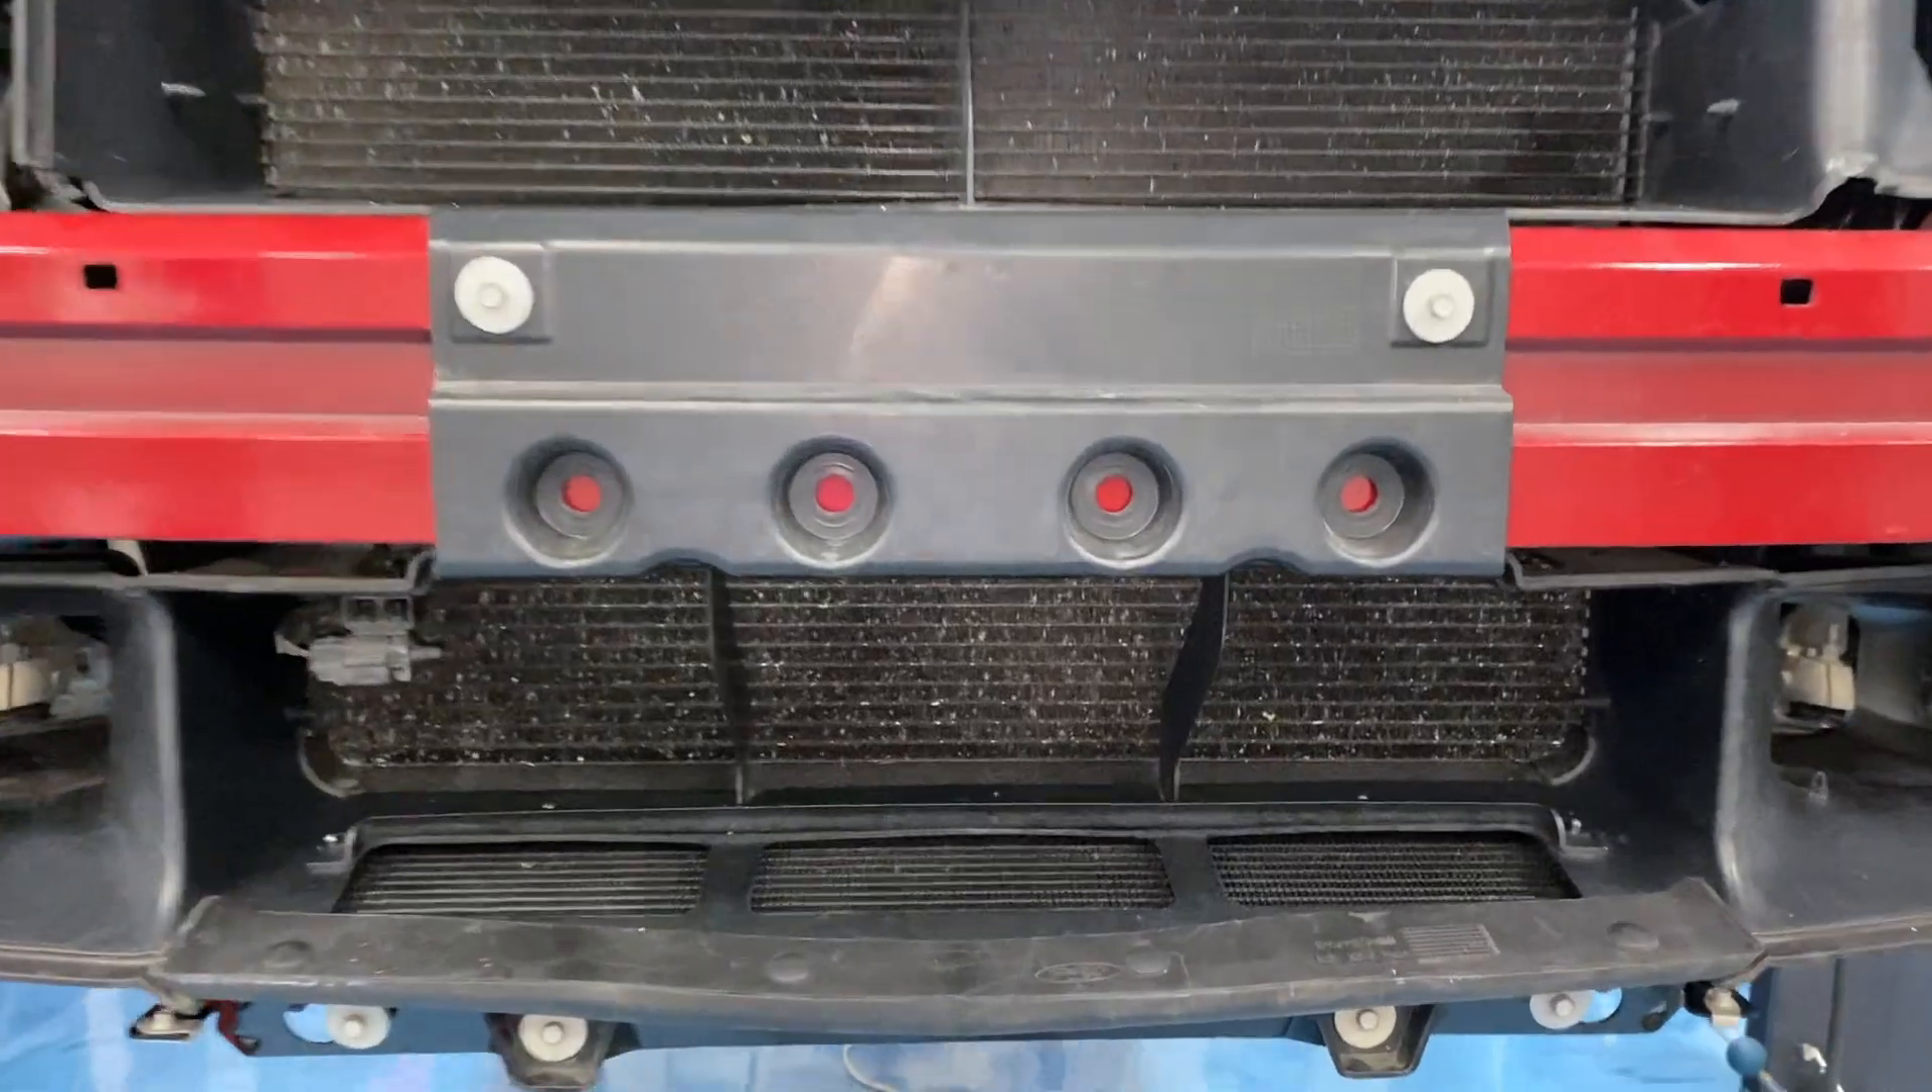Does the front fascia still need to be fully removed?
No.